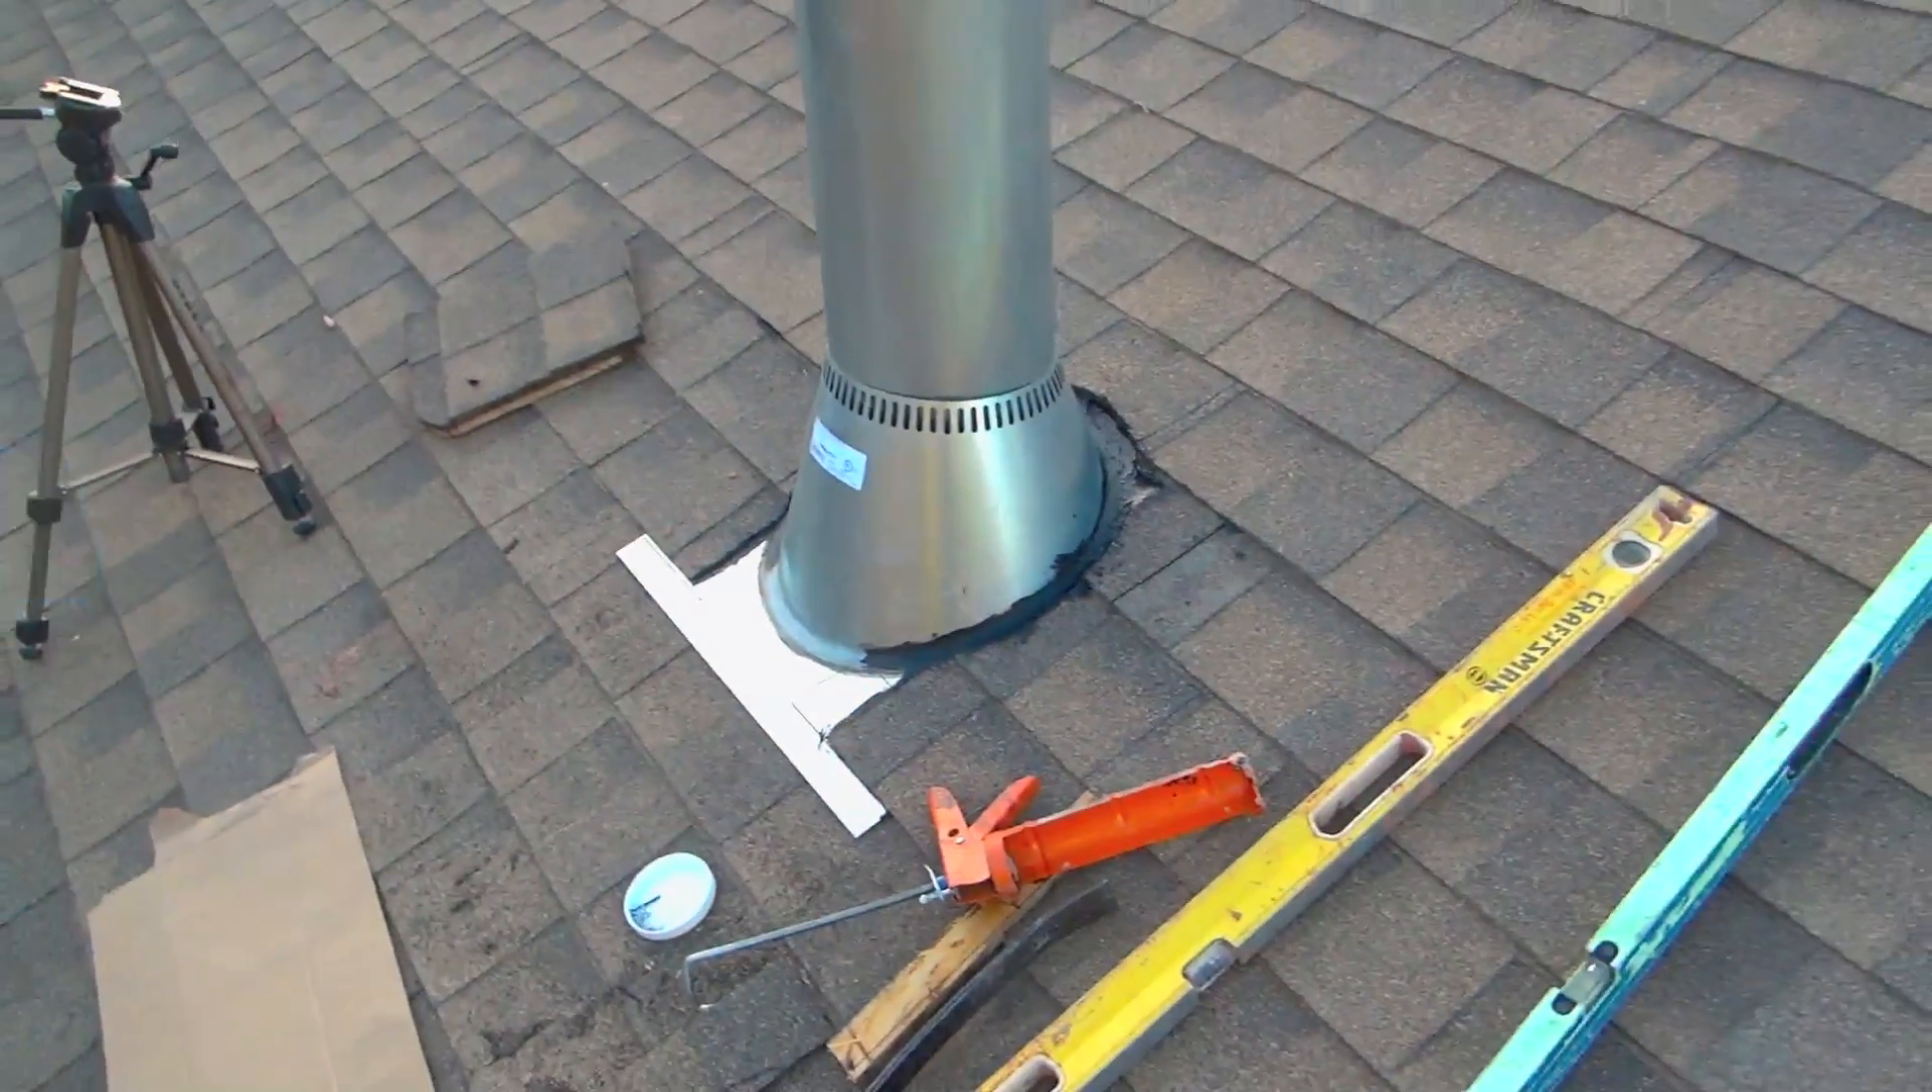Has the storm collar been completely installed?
No.